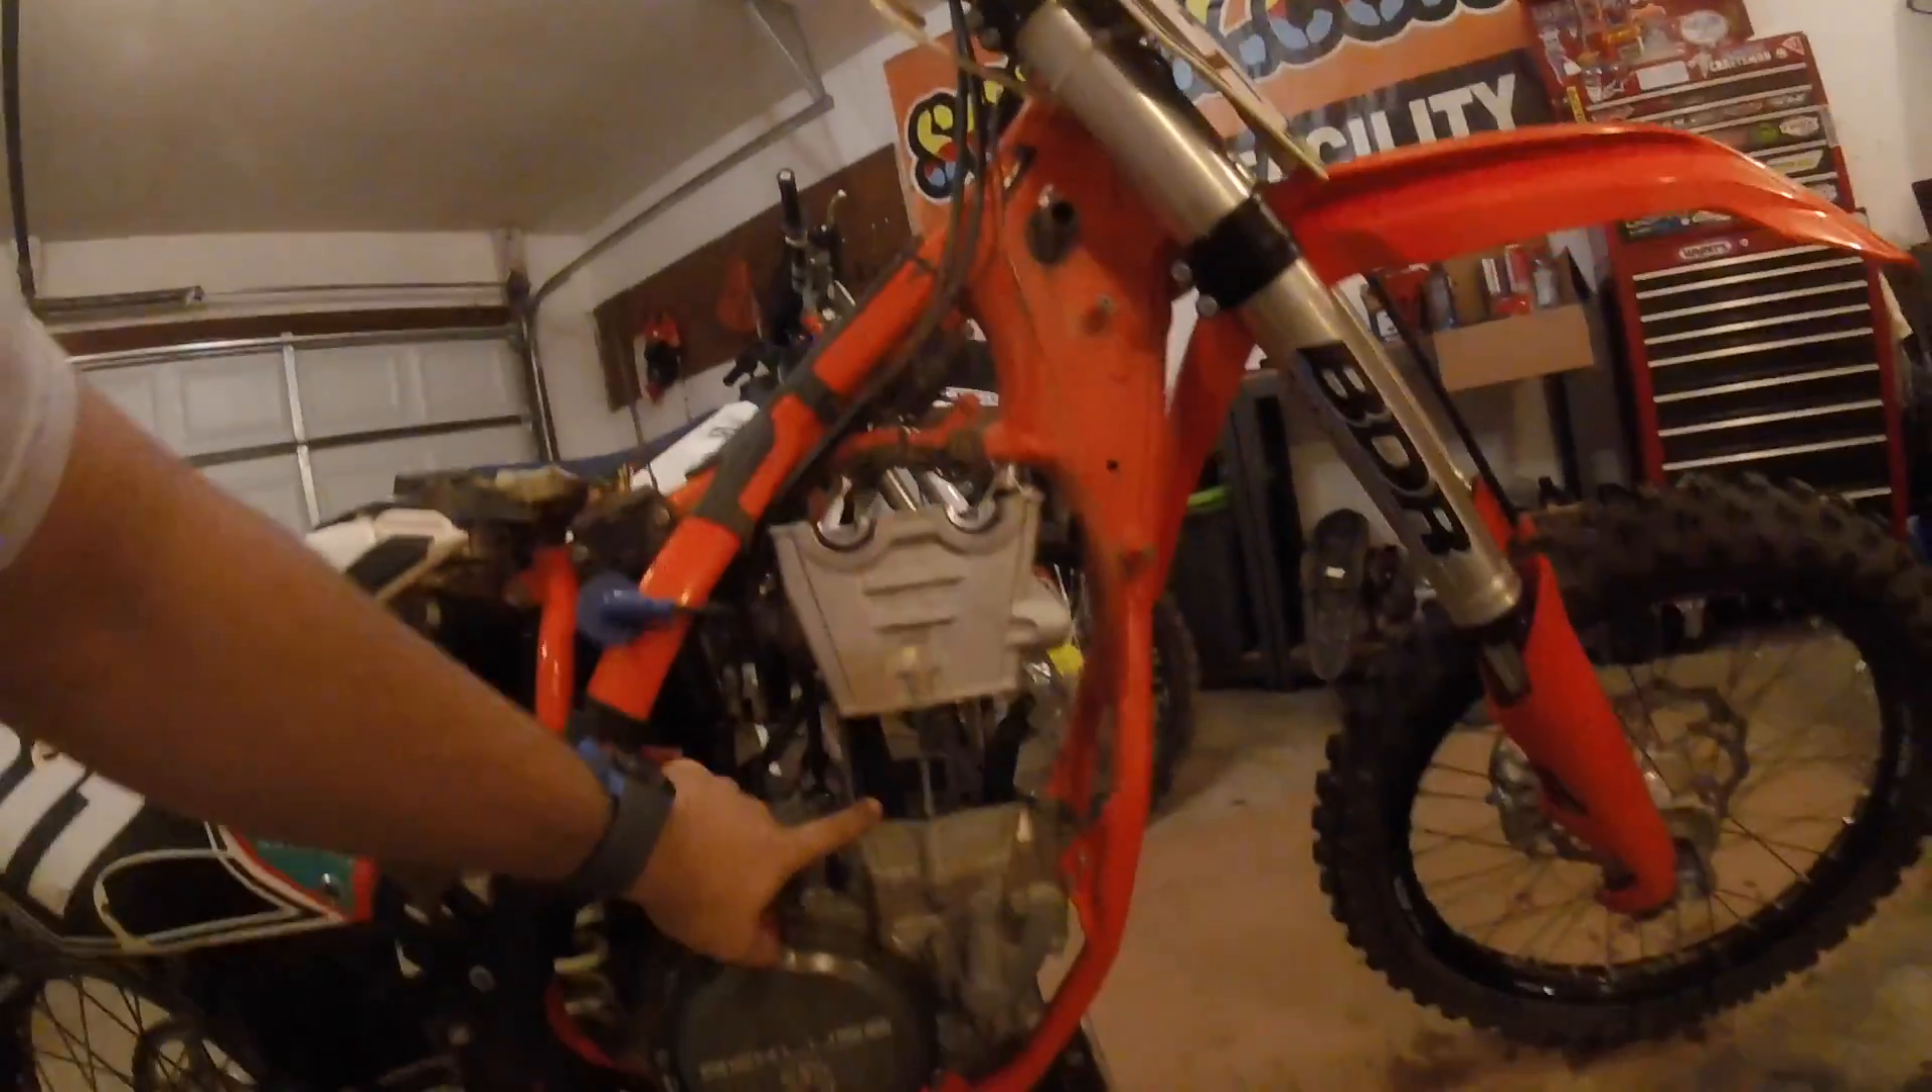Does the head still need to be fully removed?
Yes.